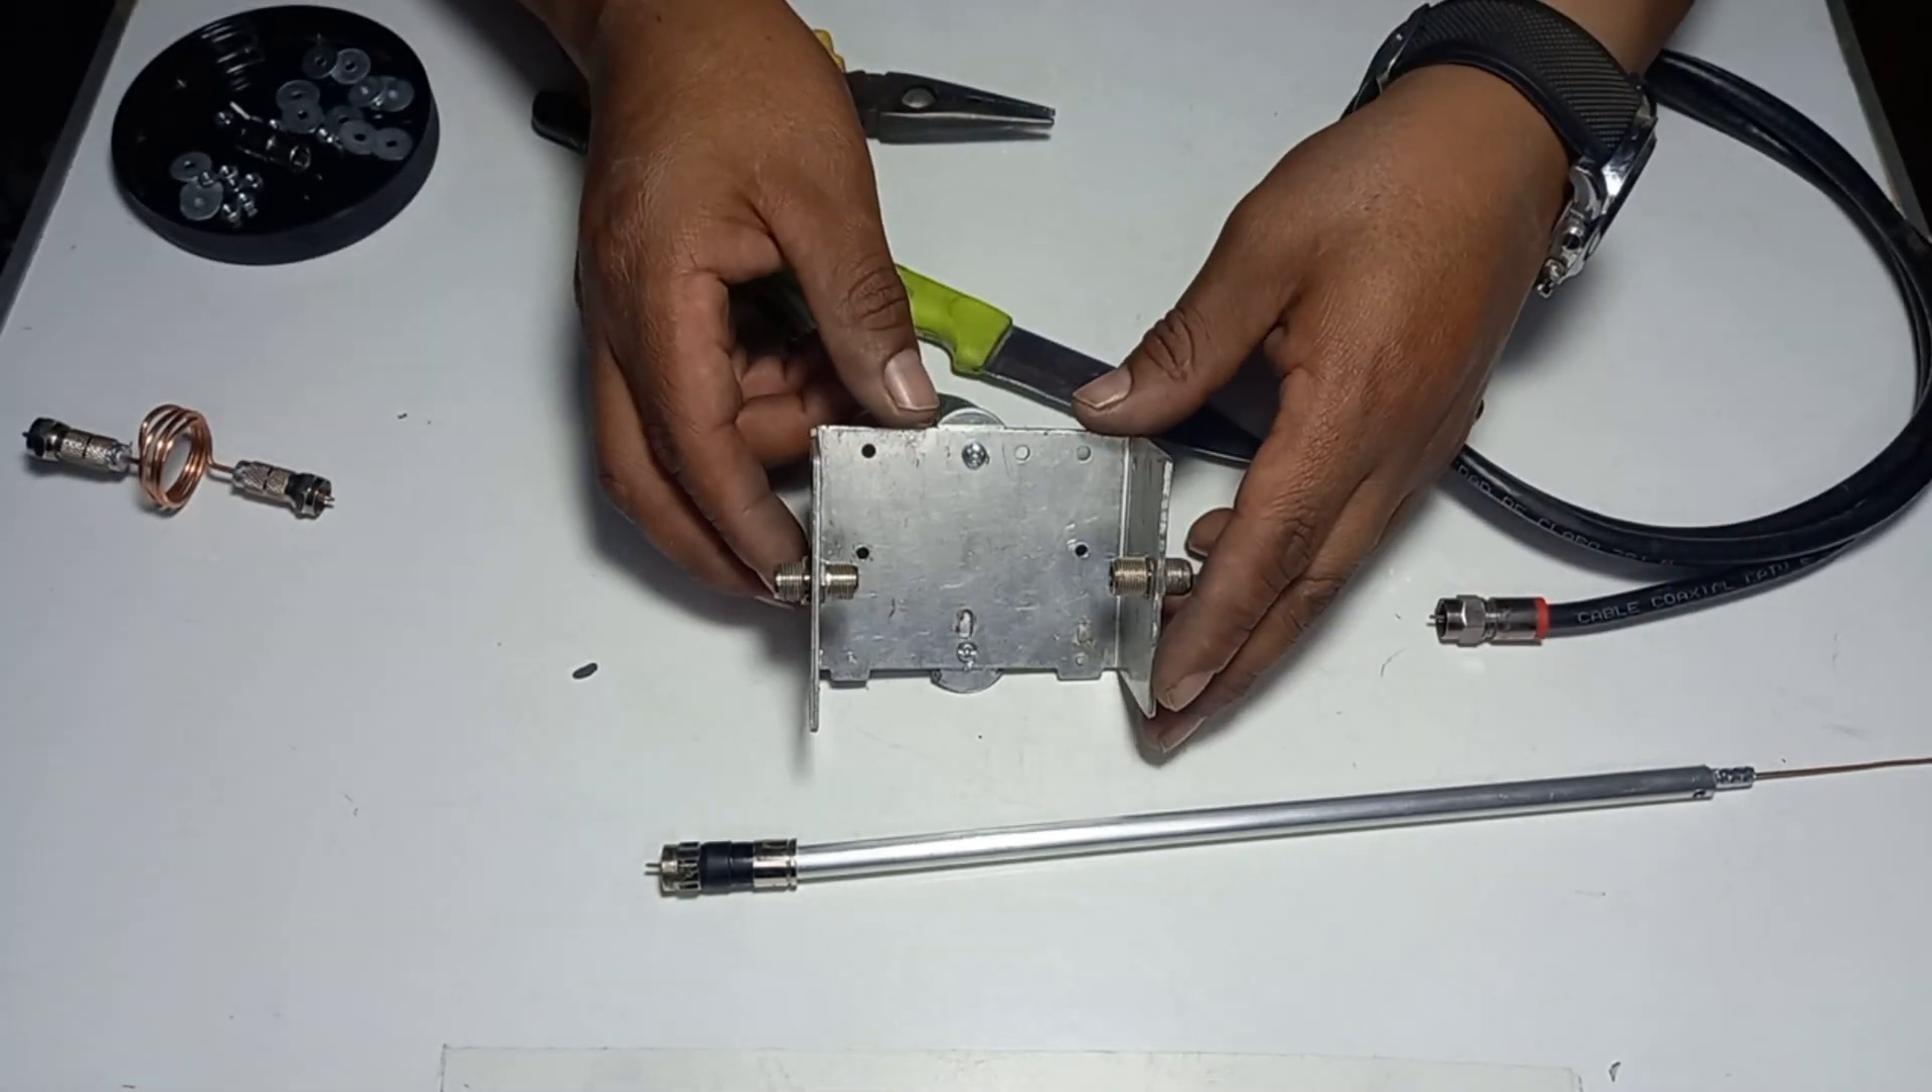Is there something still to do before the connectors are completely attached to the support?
No.